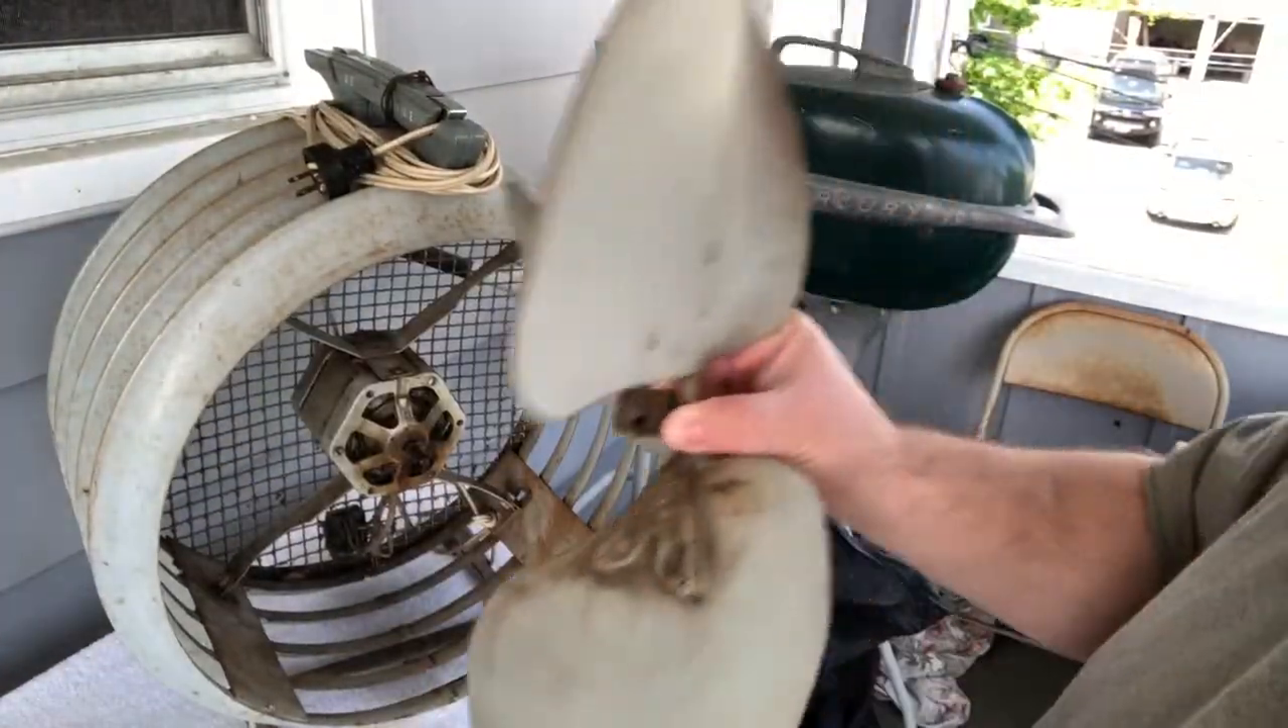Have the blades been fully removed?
Yes.